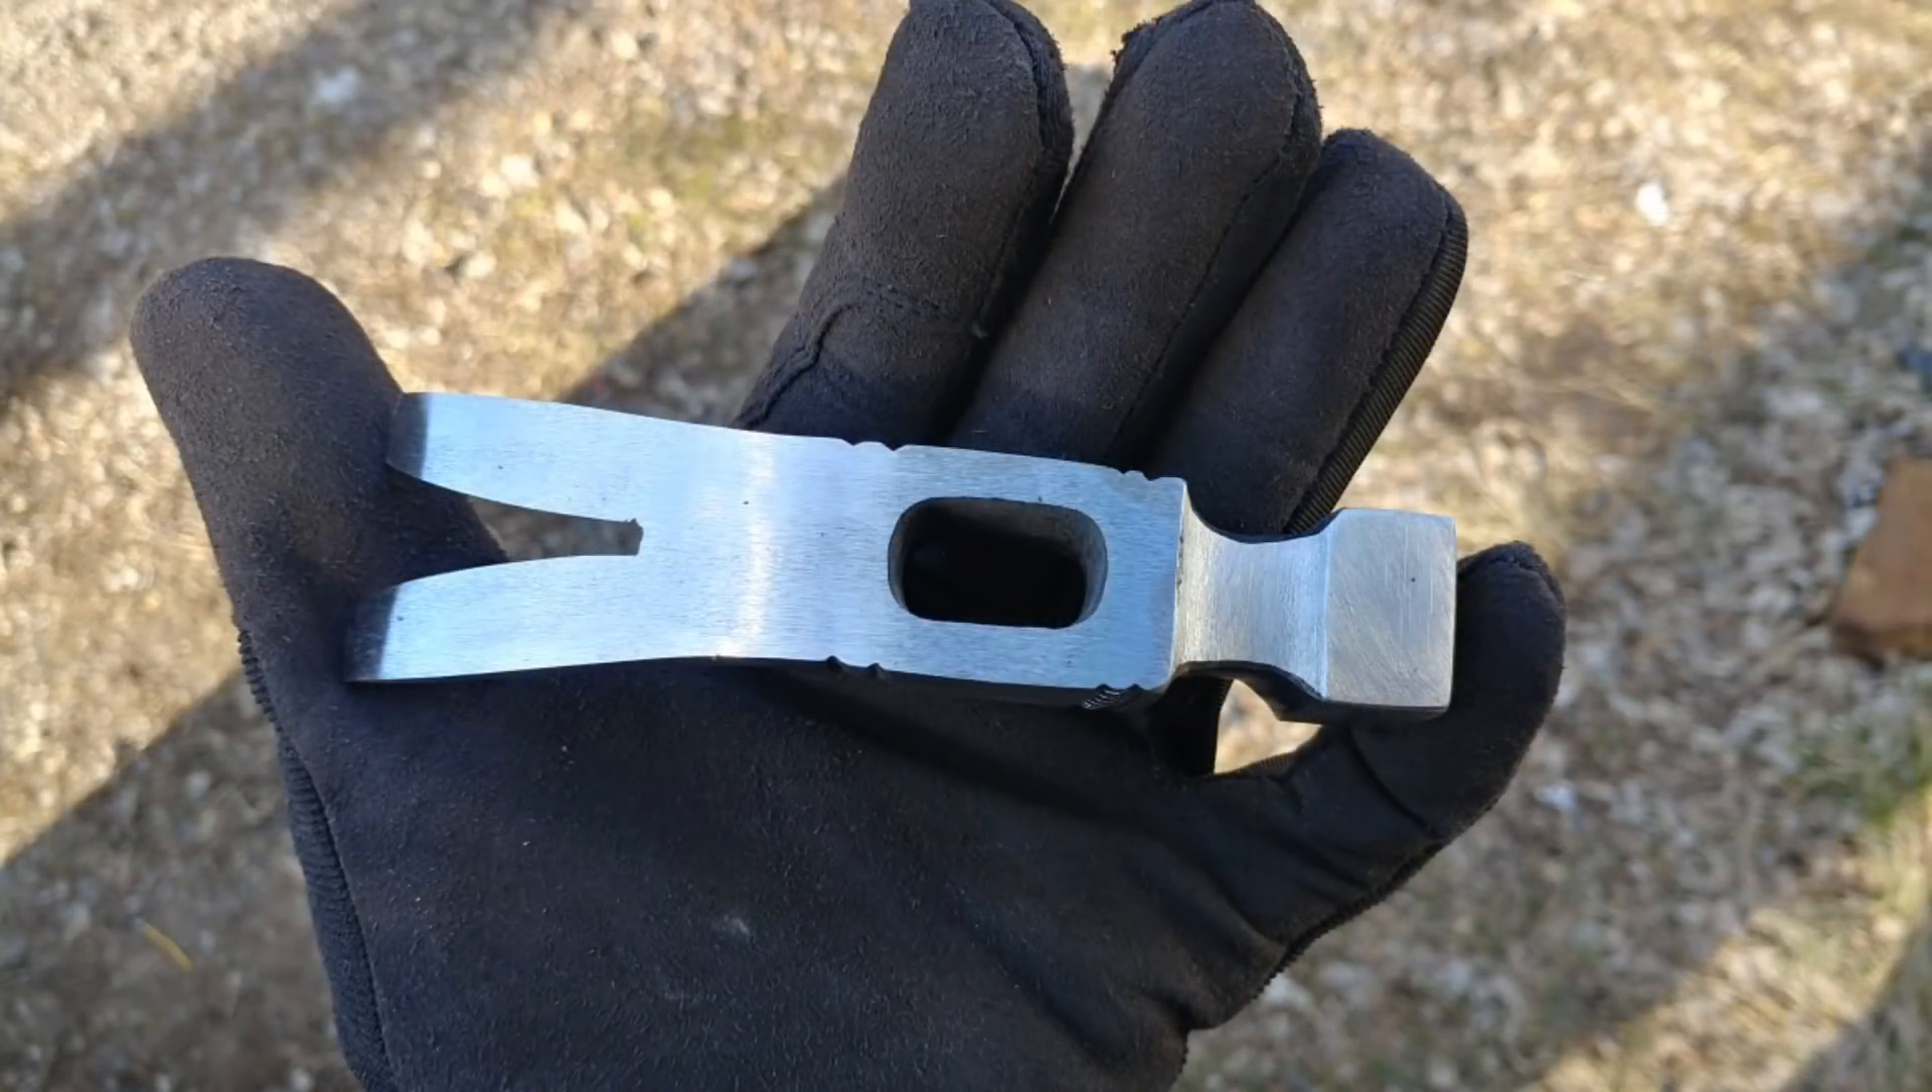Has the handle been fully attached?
No.